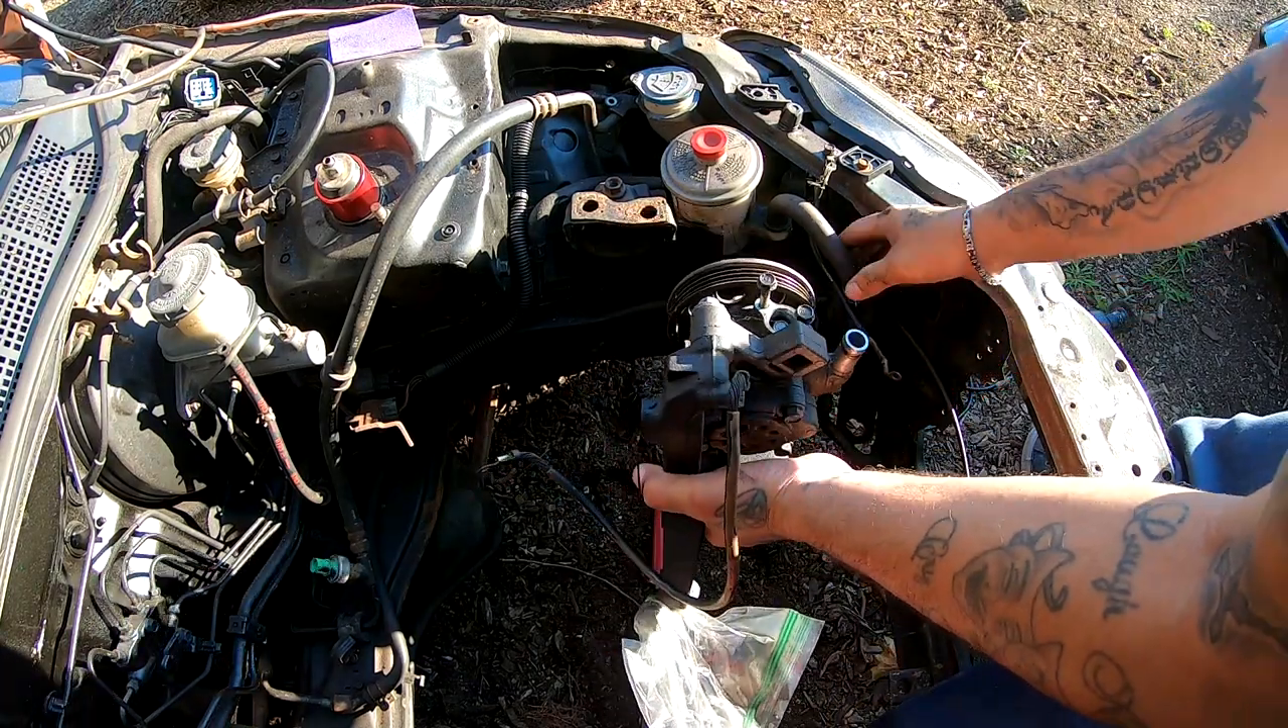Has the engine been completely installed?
No.